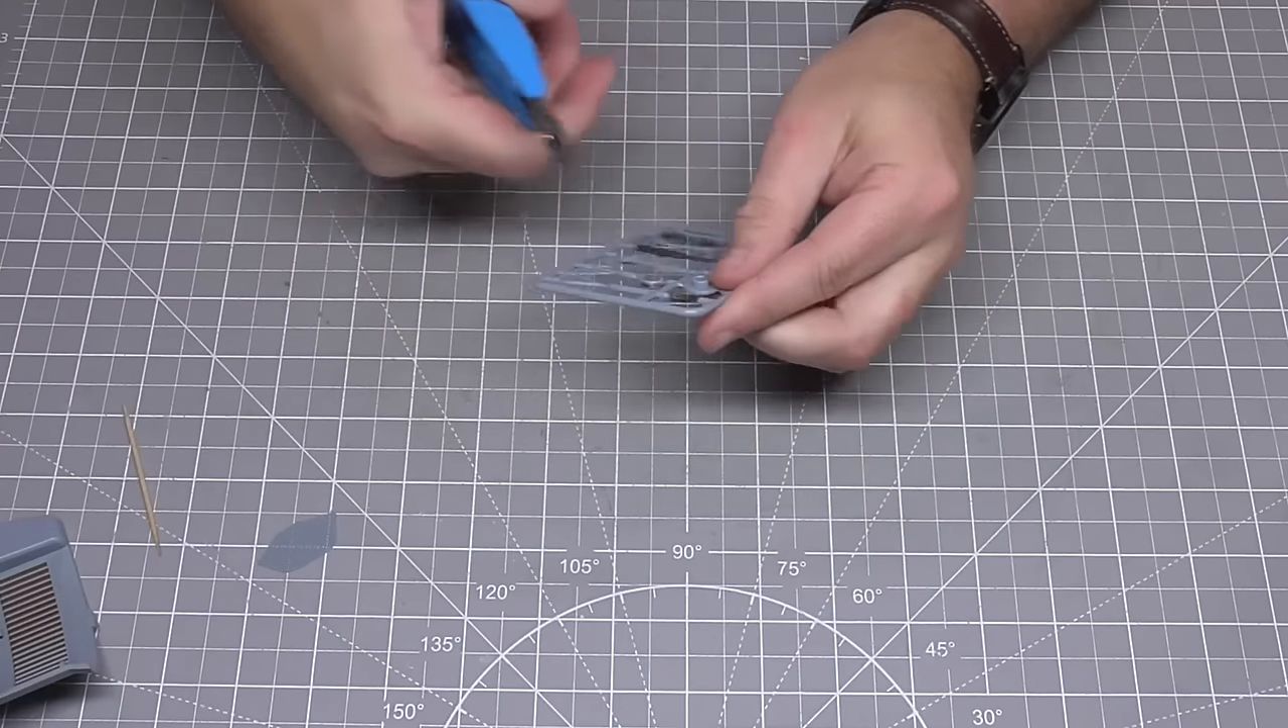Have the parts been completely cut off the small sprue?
No.